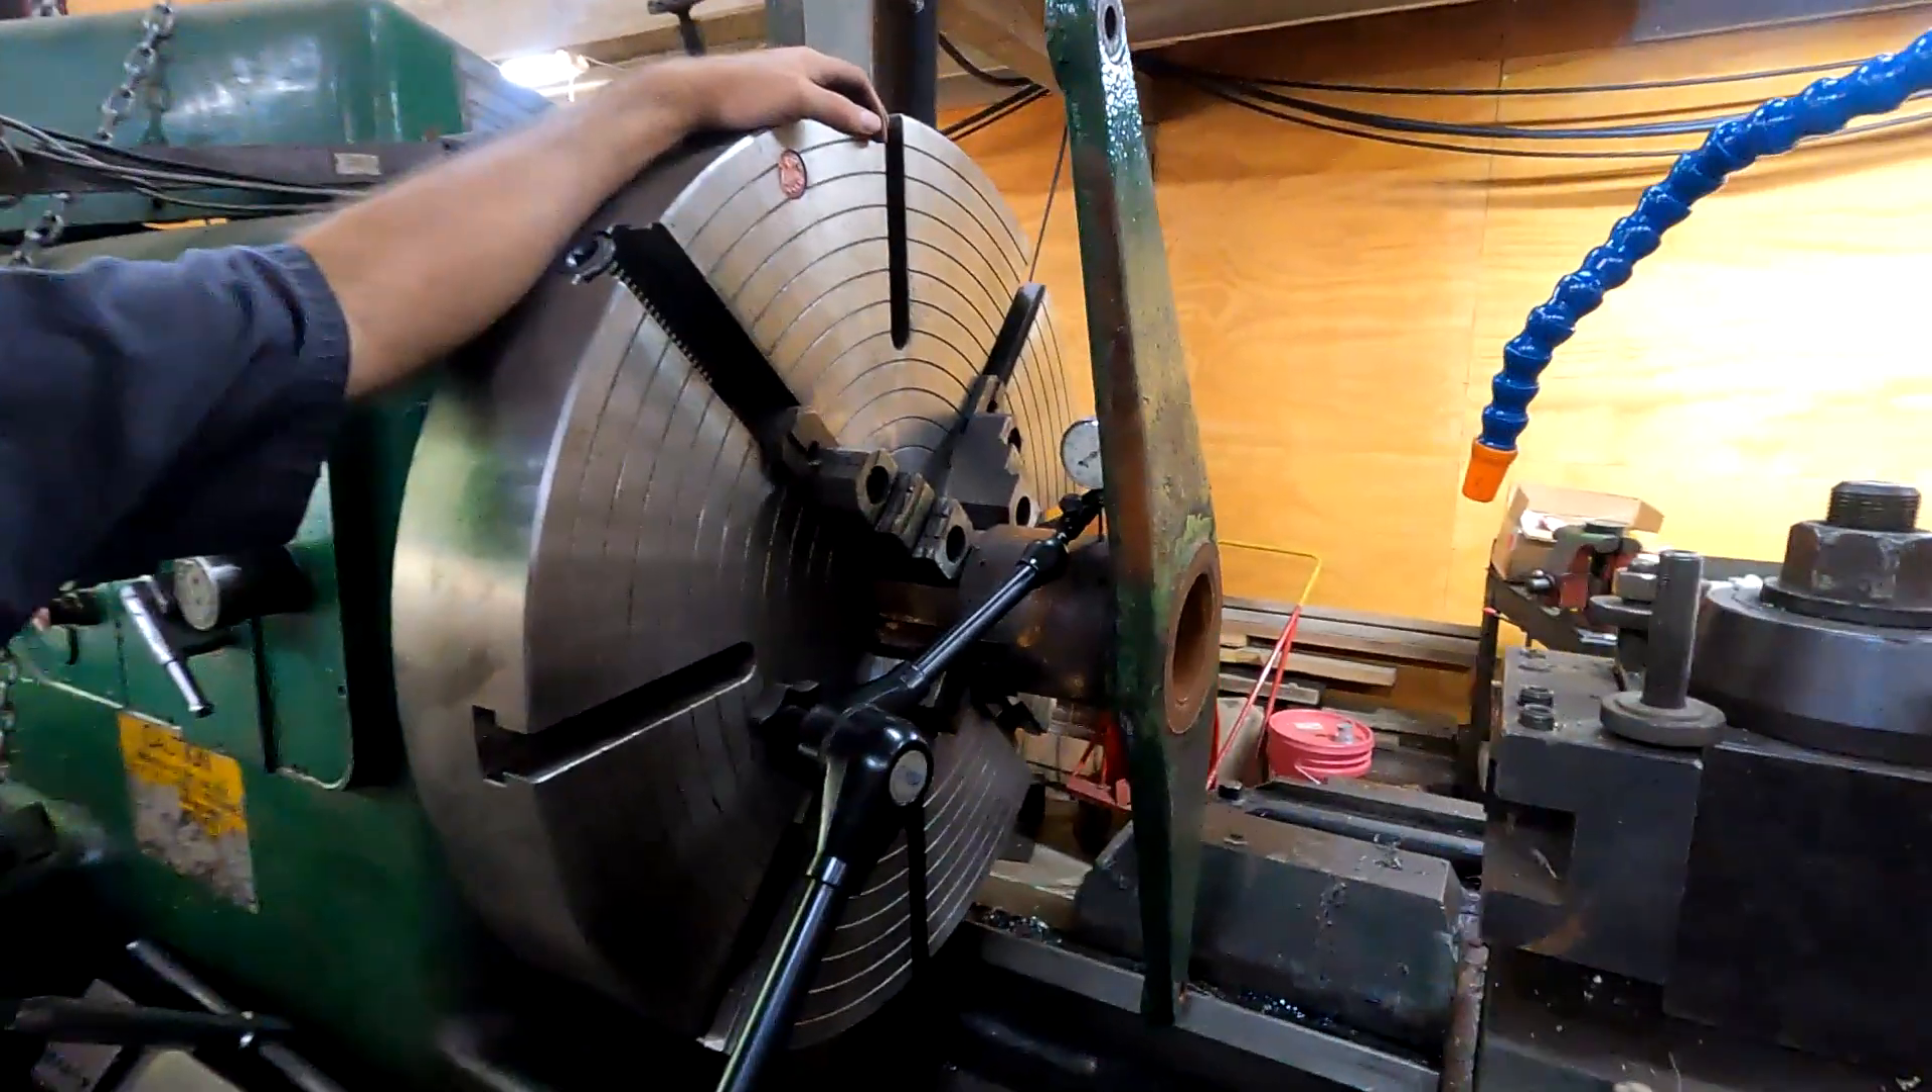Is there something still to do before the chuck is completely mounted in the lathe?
No.